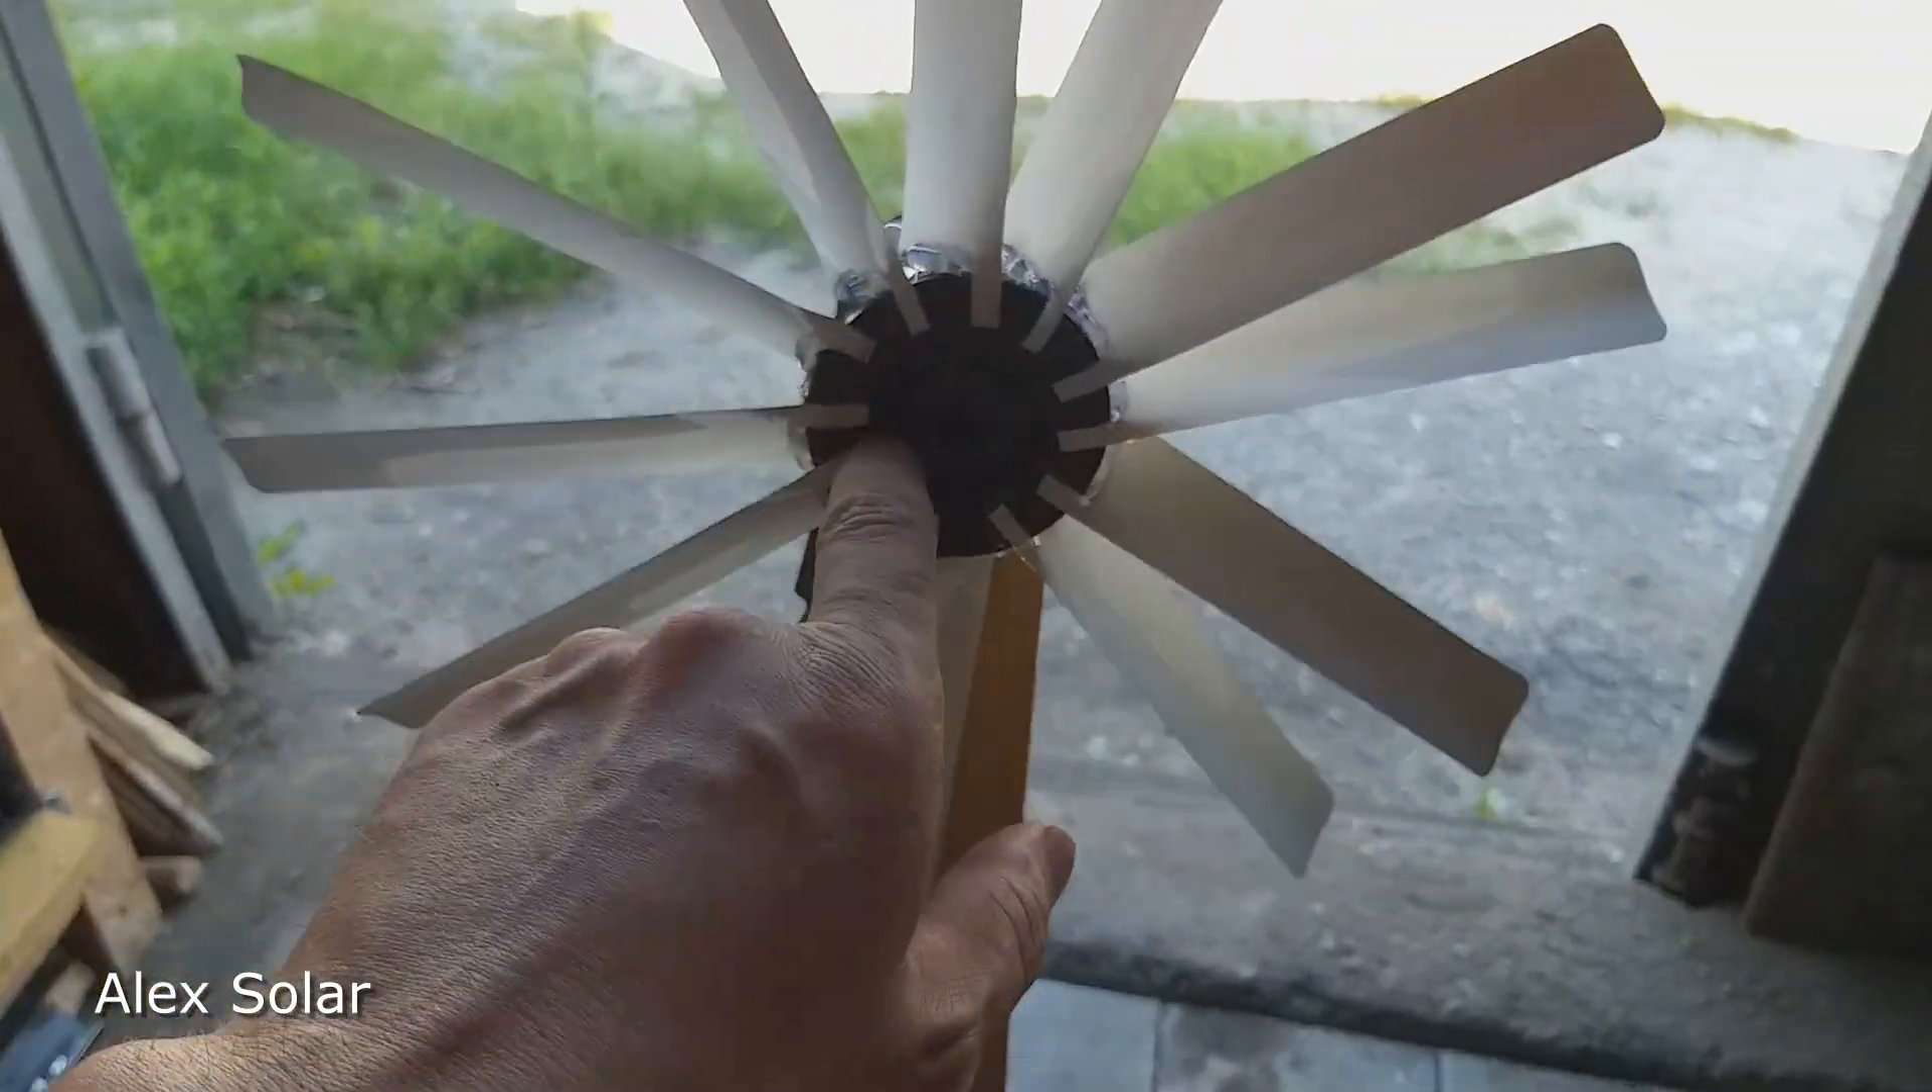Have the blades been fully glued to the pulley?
Yes.